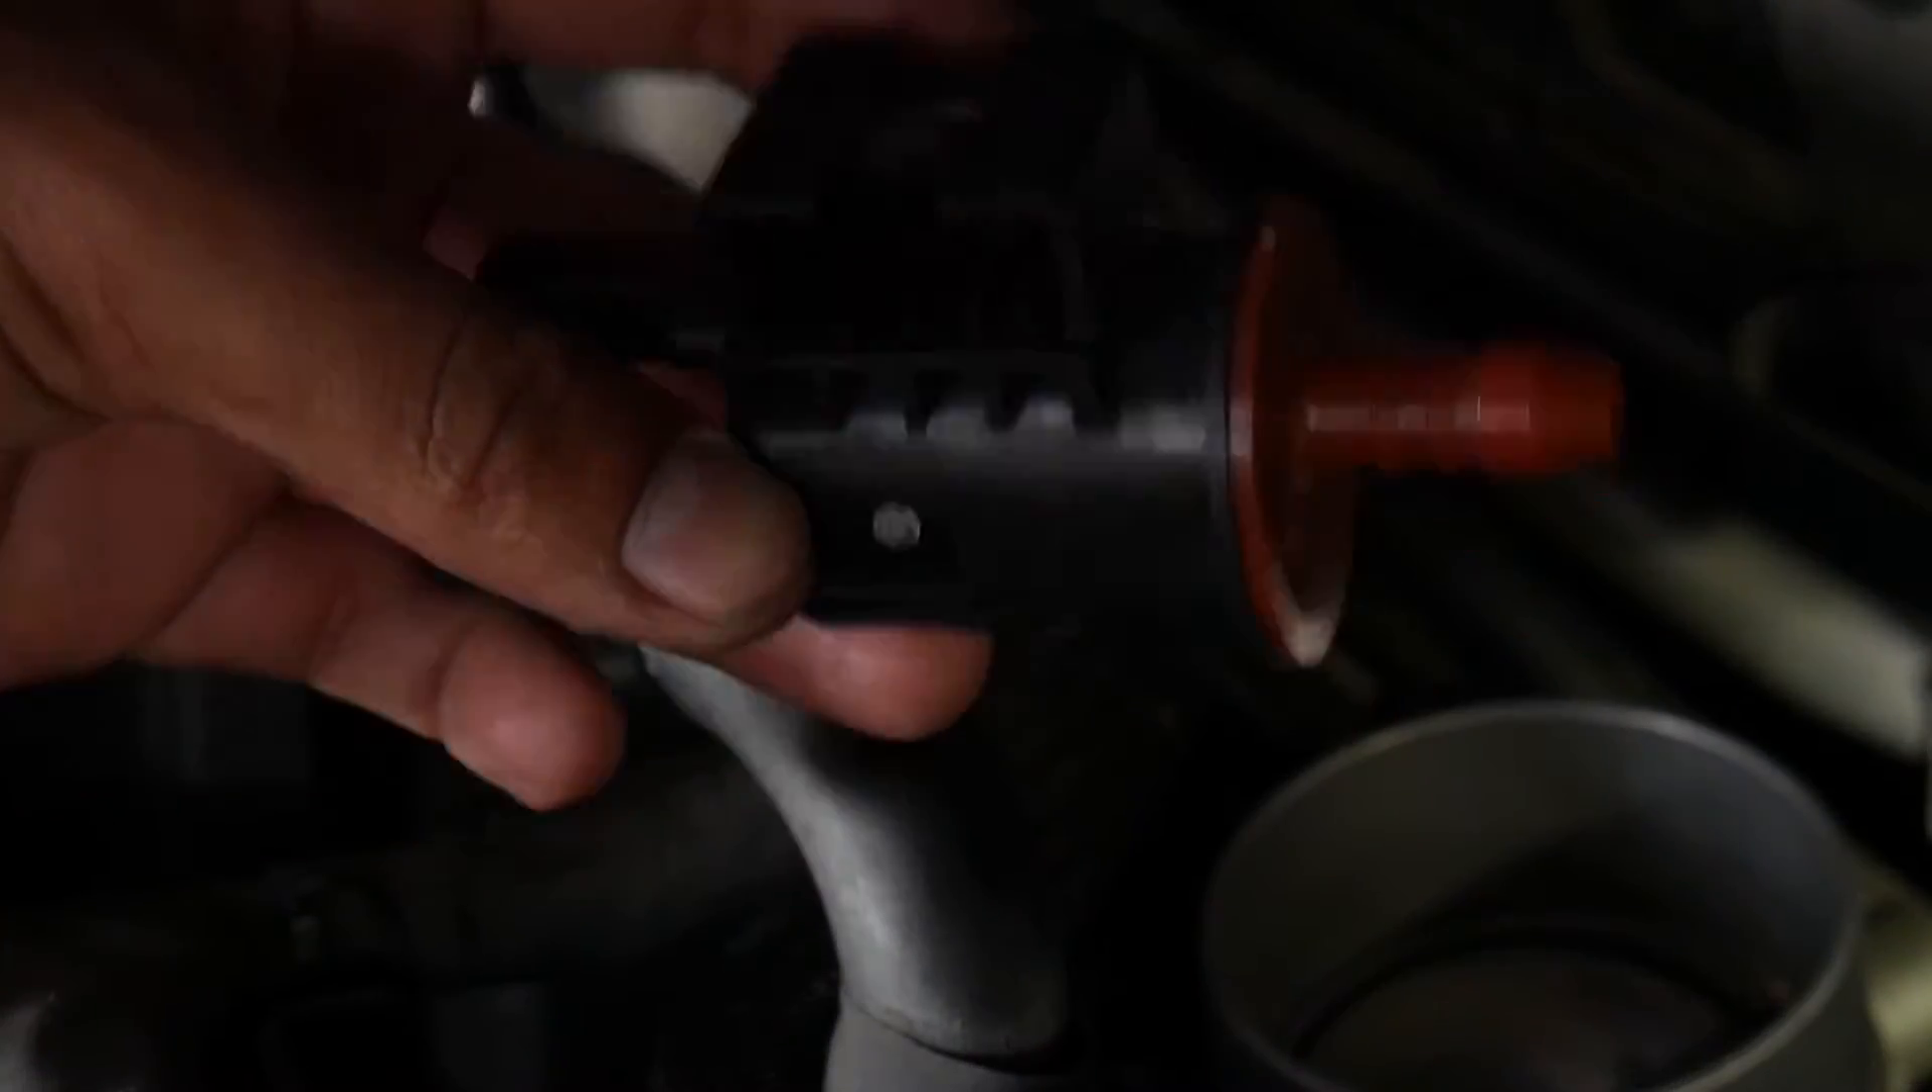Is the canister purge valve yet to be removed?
No.